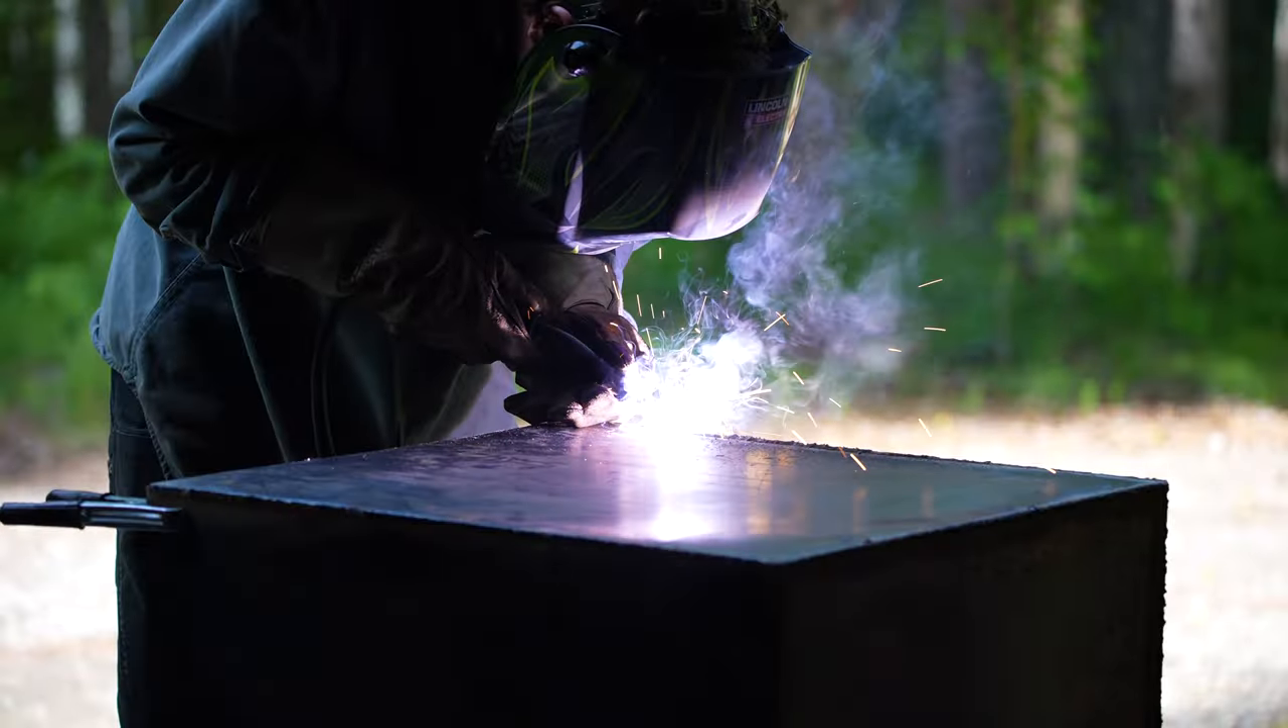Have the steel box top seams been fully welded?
No.